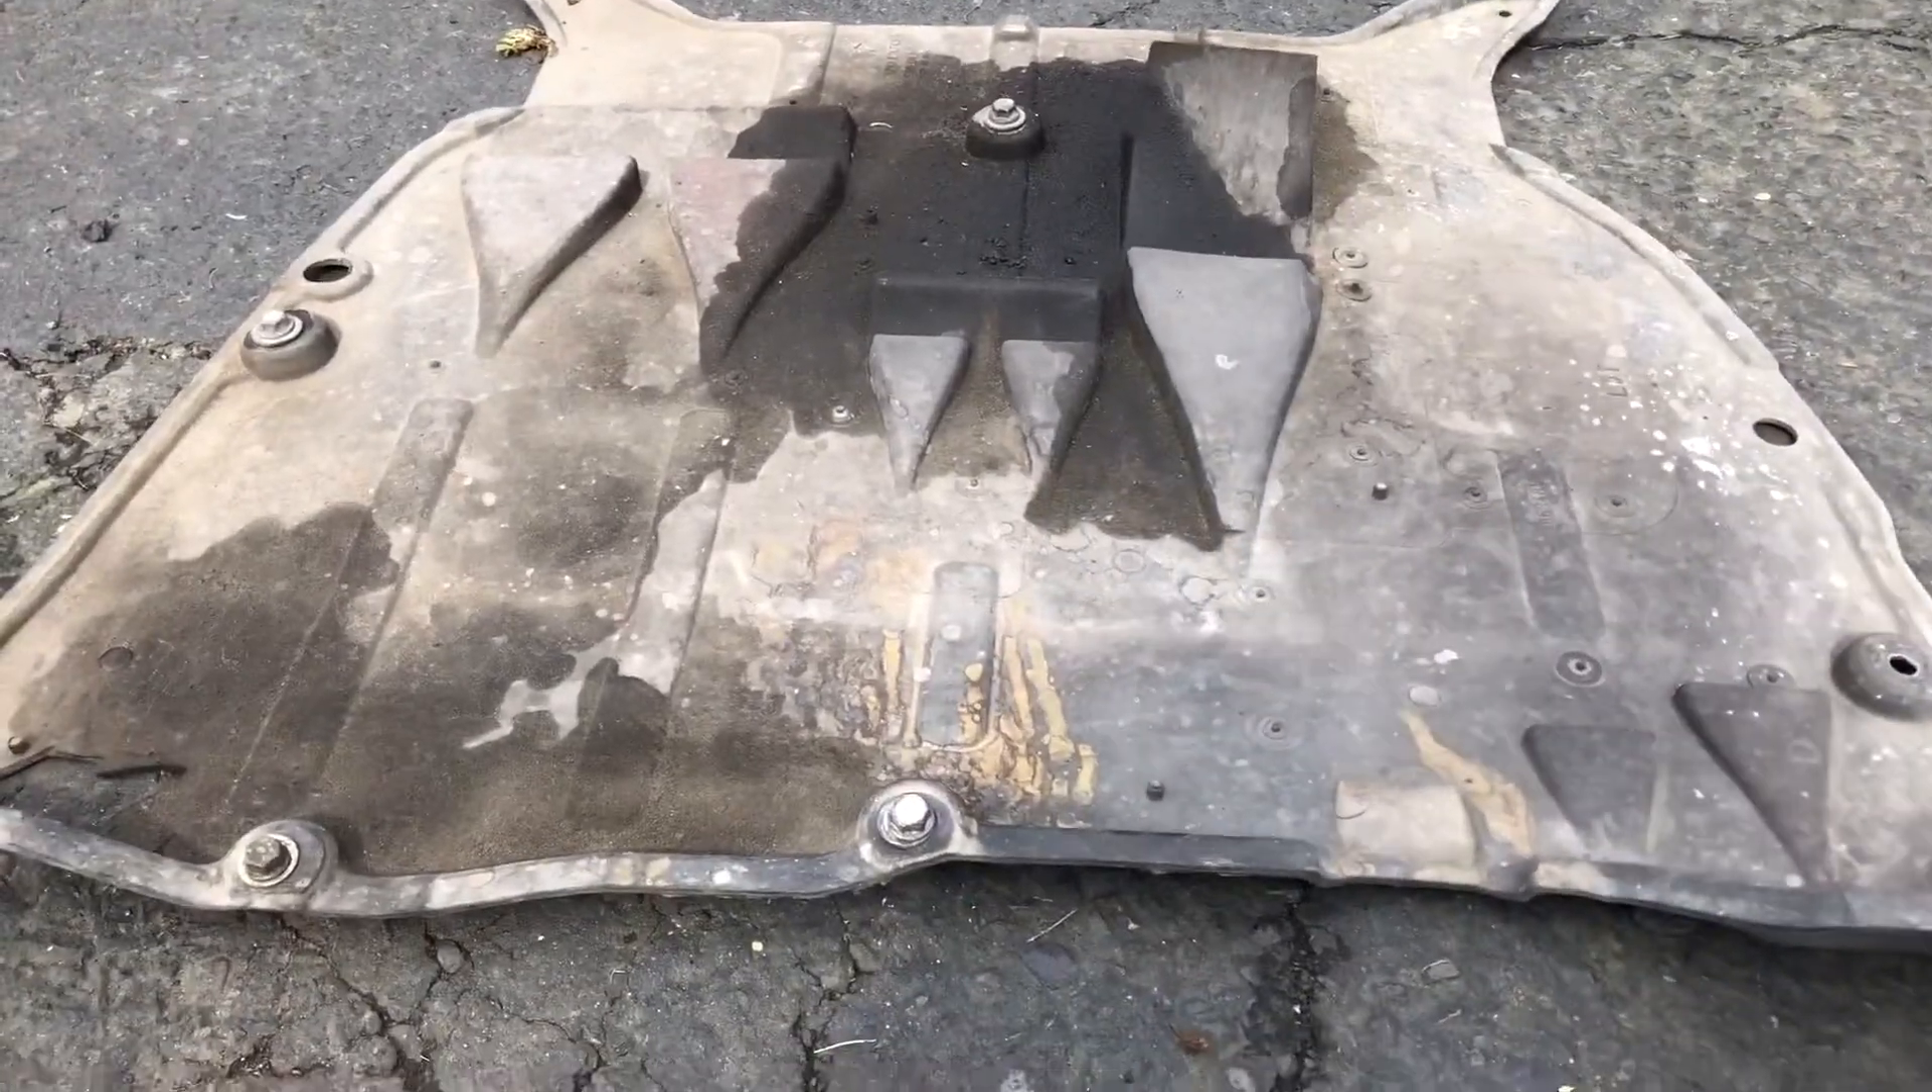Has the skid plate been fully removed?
Yes.